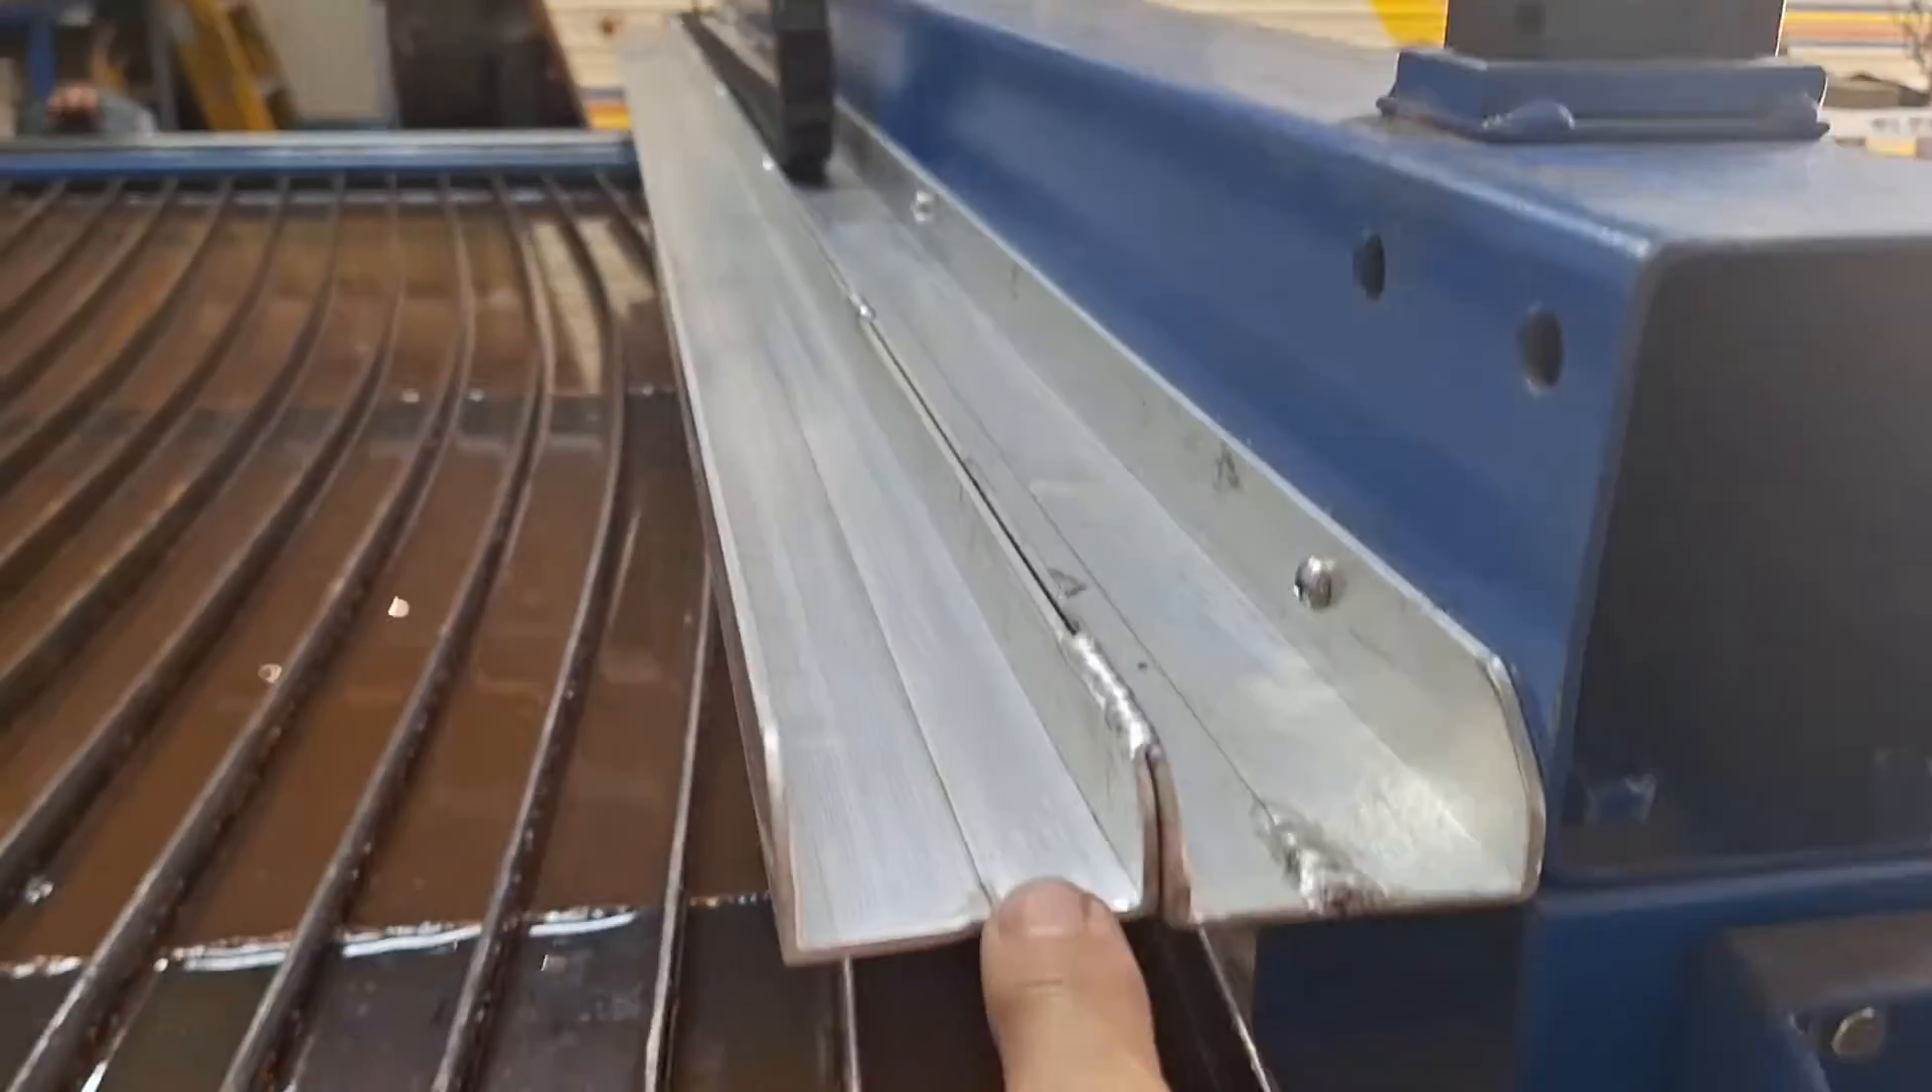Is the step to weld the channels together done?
Yes.